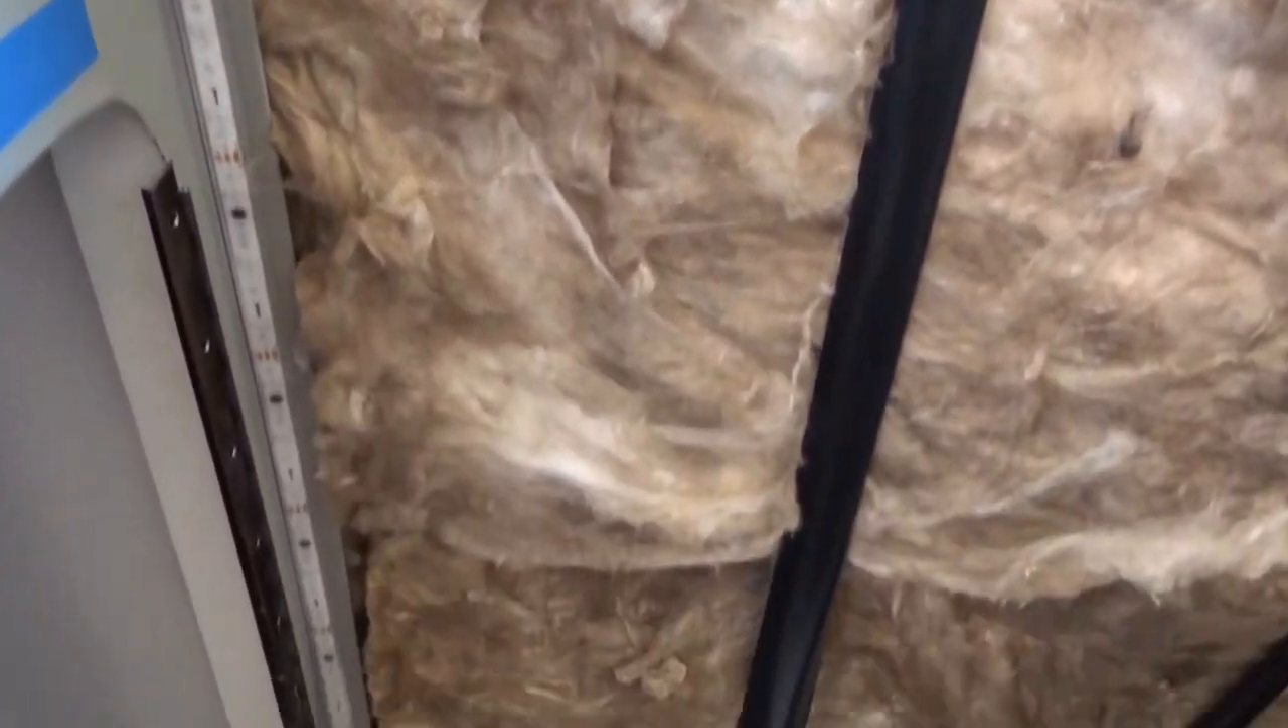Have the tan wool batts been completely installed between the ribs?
Yes.